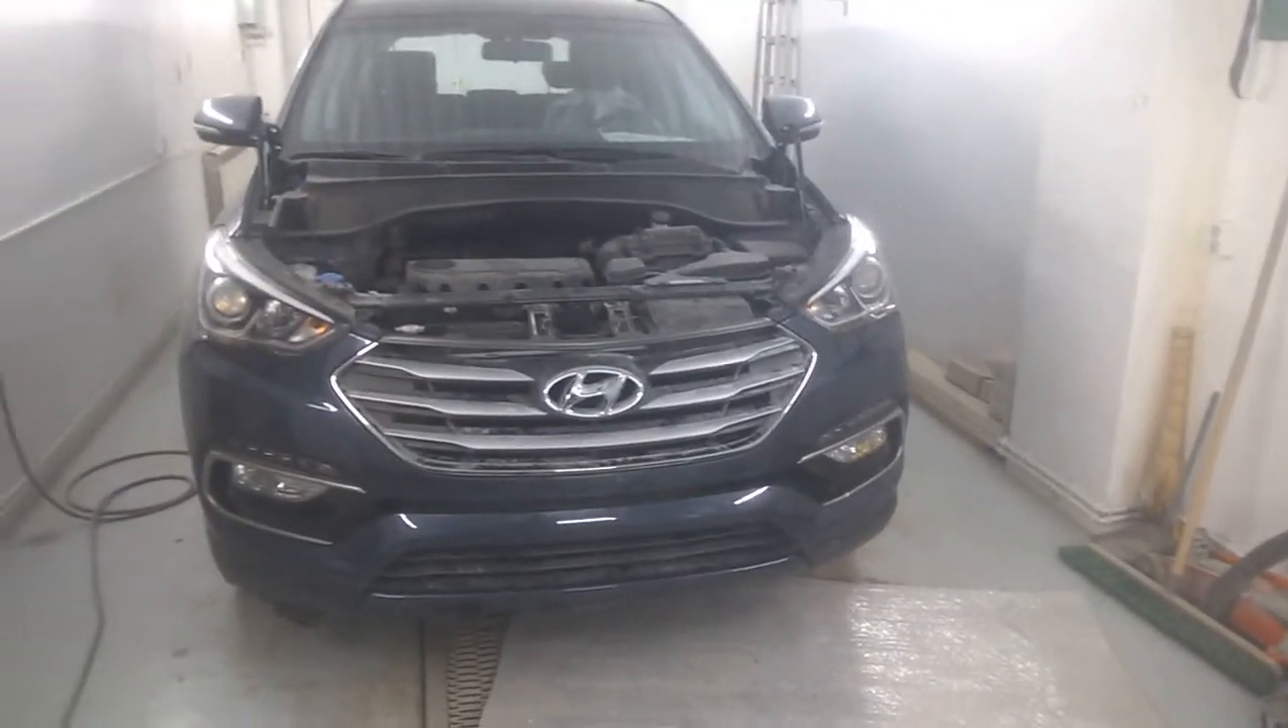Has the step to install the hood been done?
No.